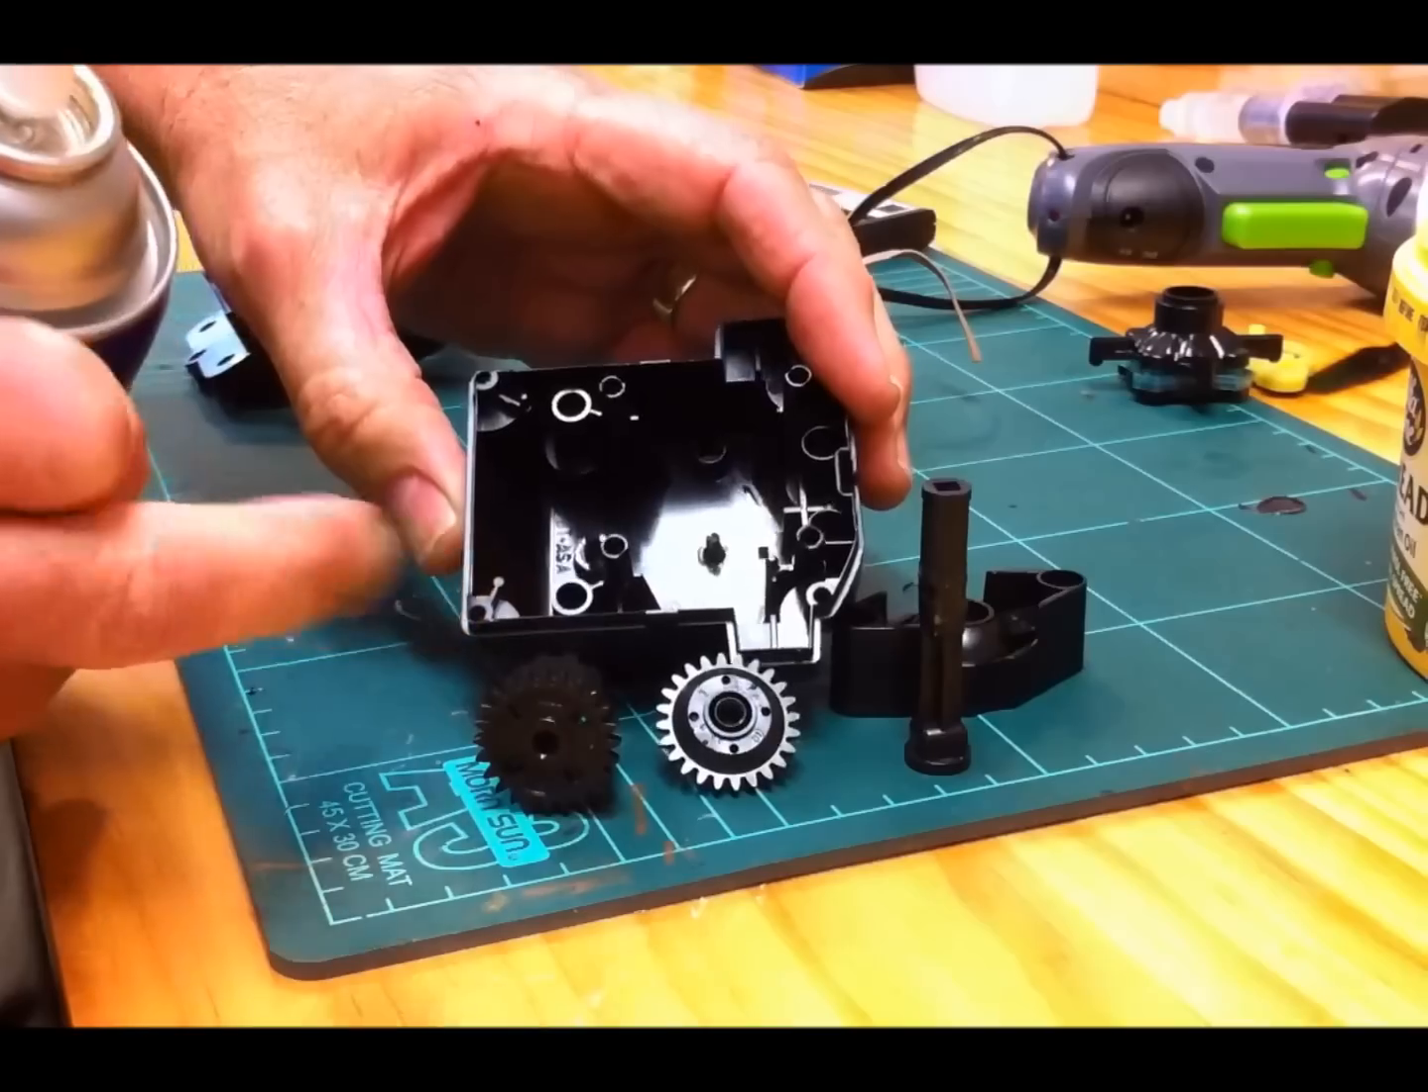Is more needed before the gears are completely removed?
No.